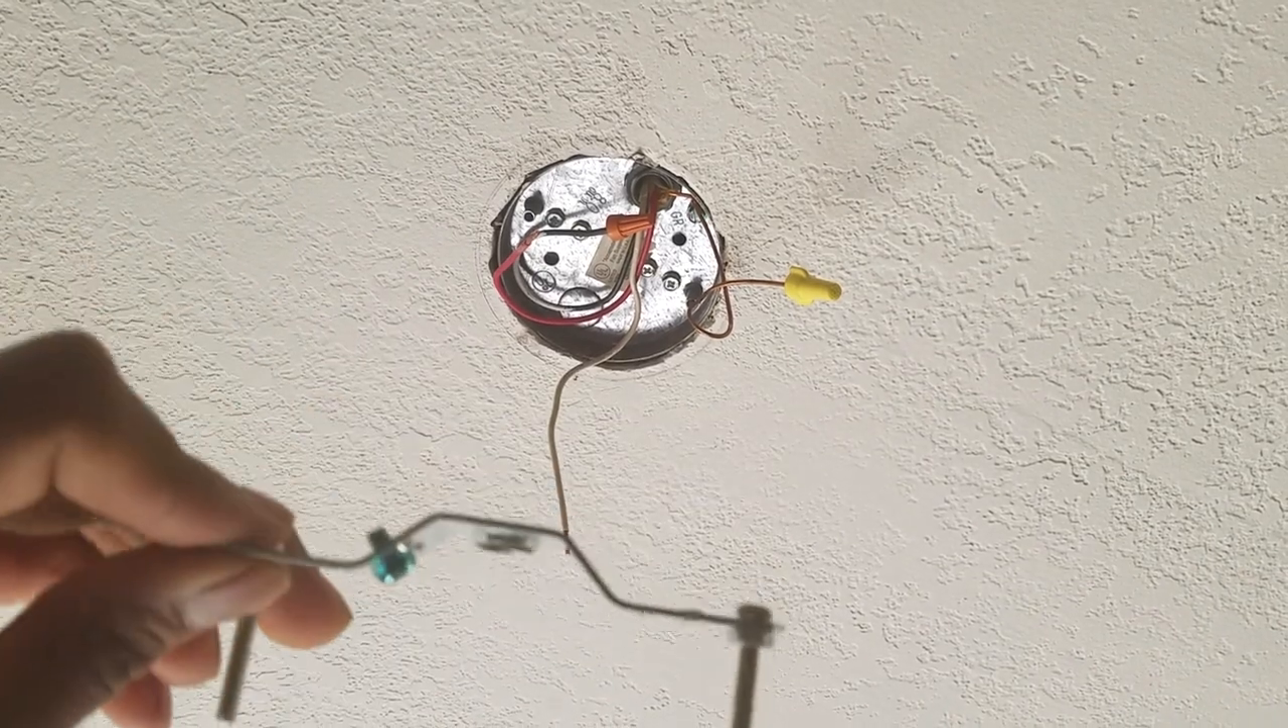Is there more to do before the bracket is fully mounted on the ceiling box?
Yes.